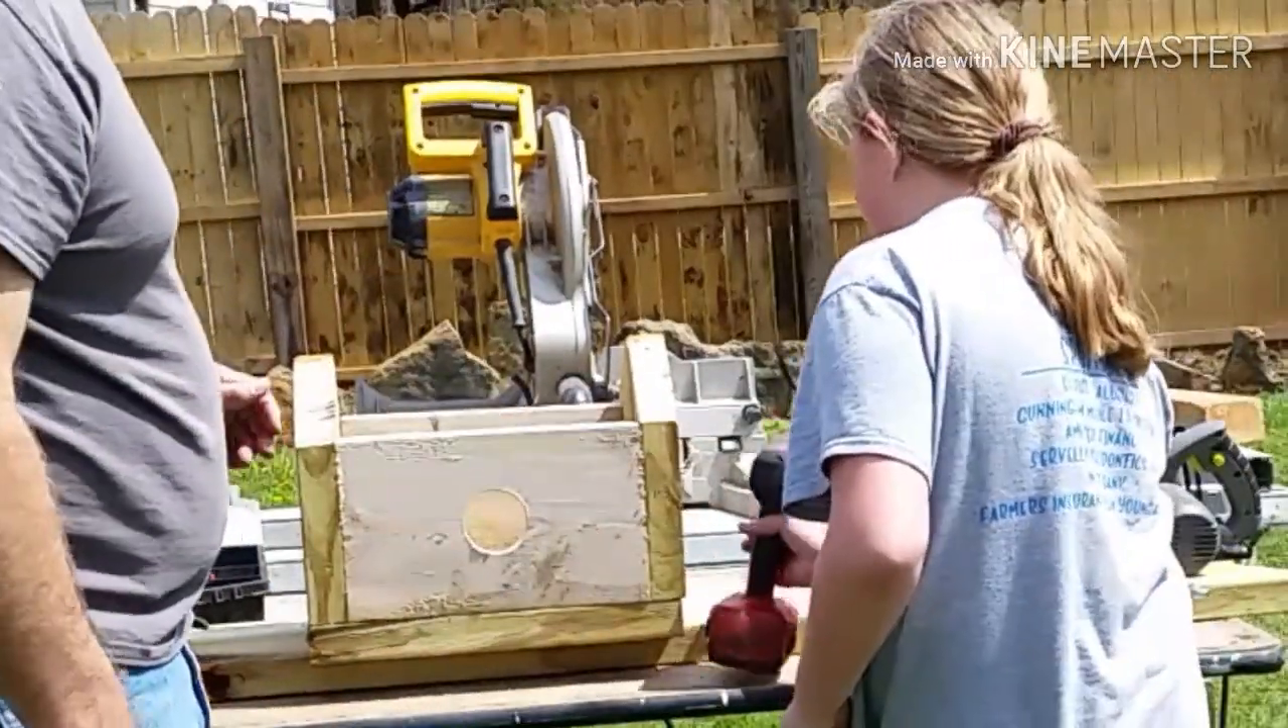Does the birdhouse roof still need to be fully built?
Yes.